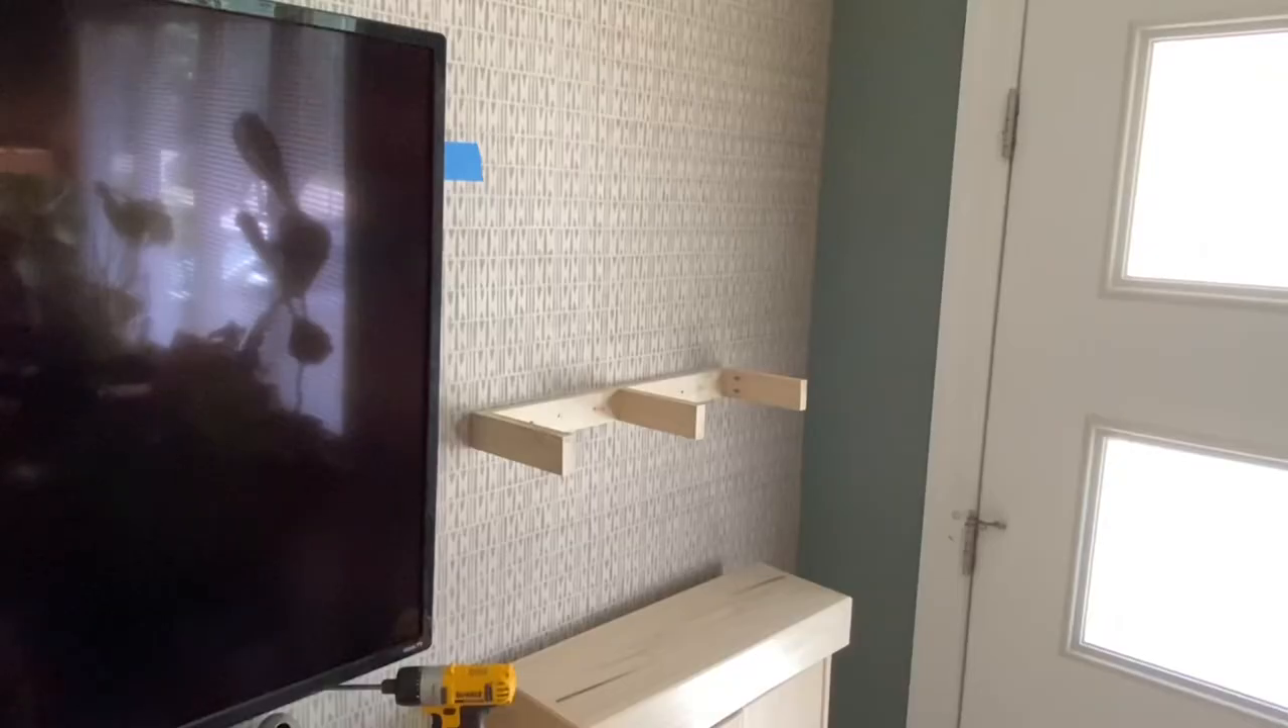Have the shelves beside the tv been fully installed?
No.